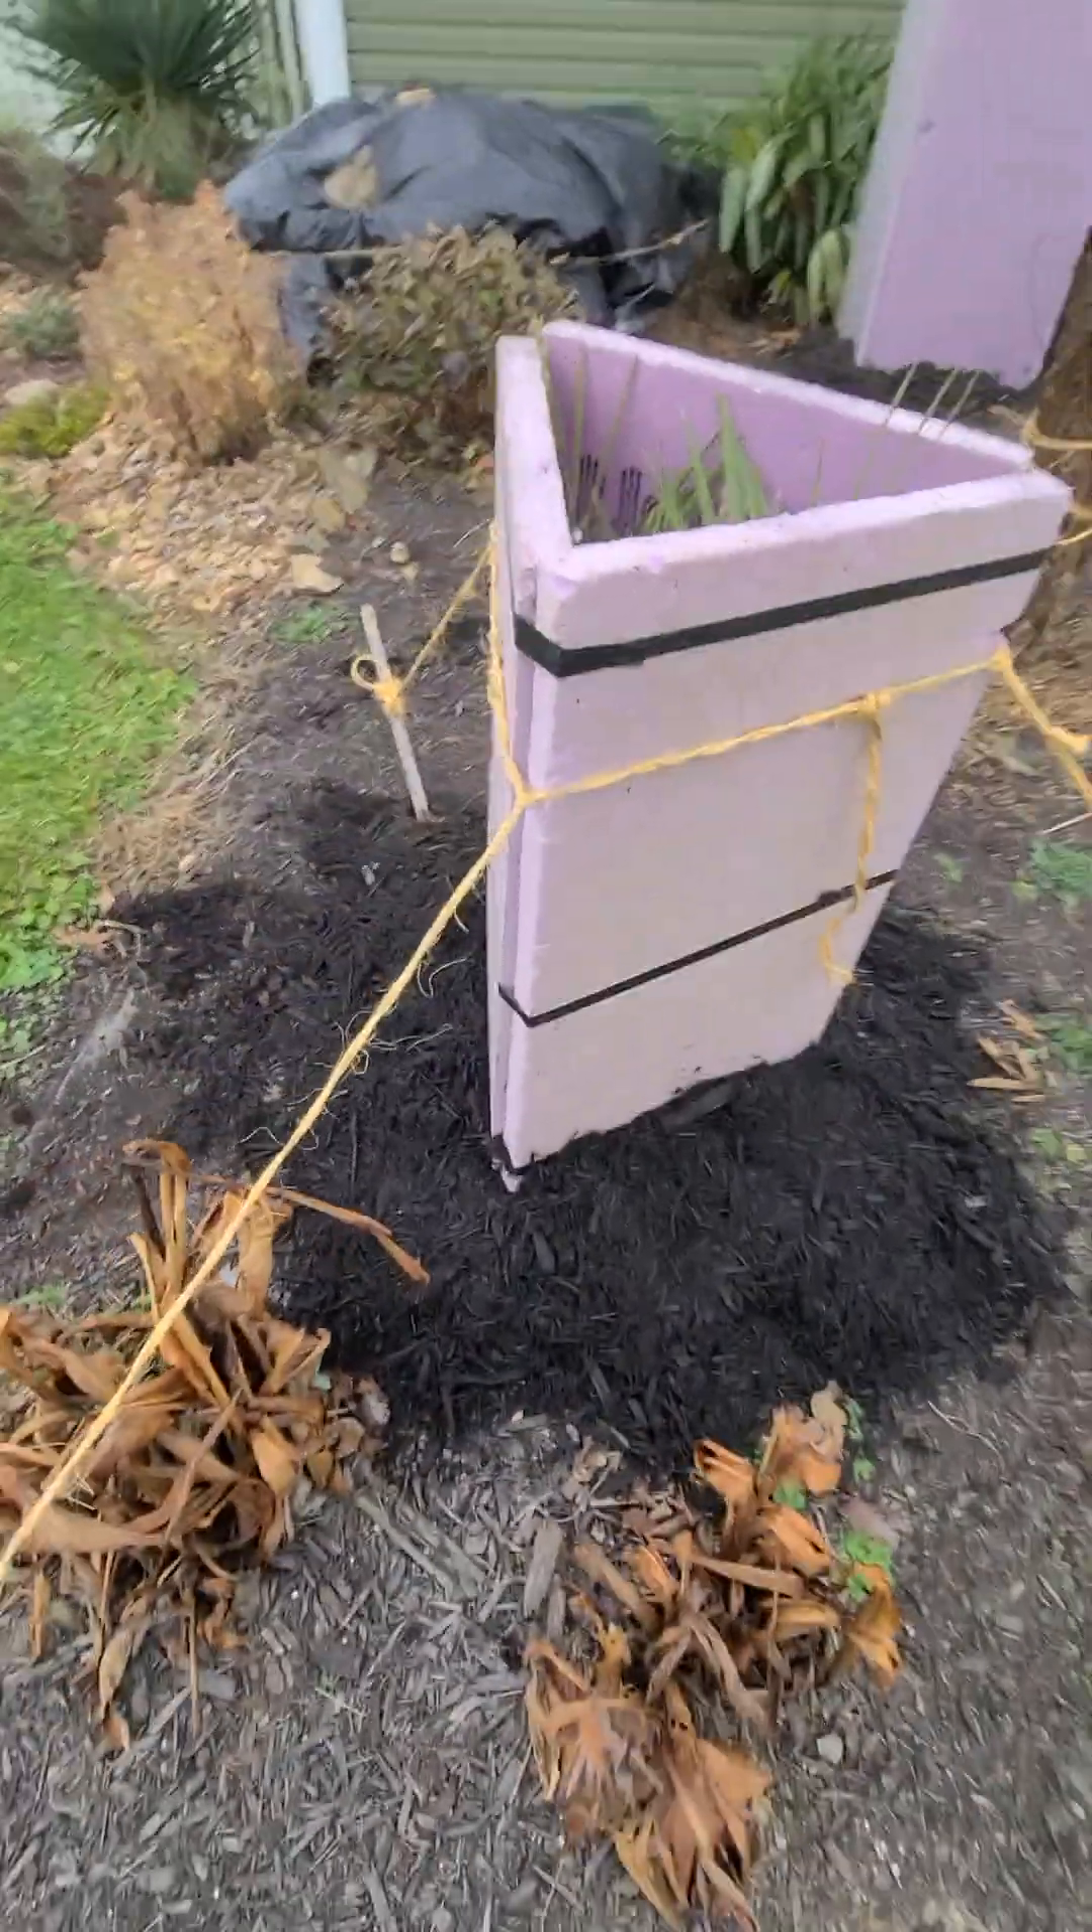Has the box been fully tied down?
Yes.